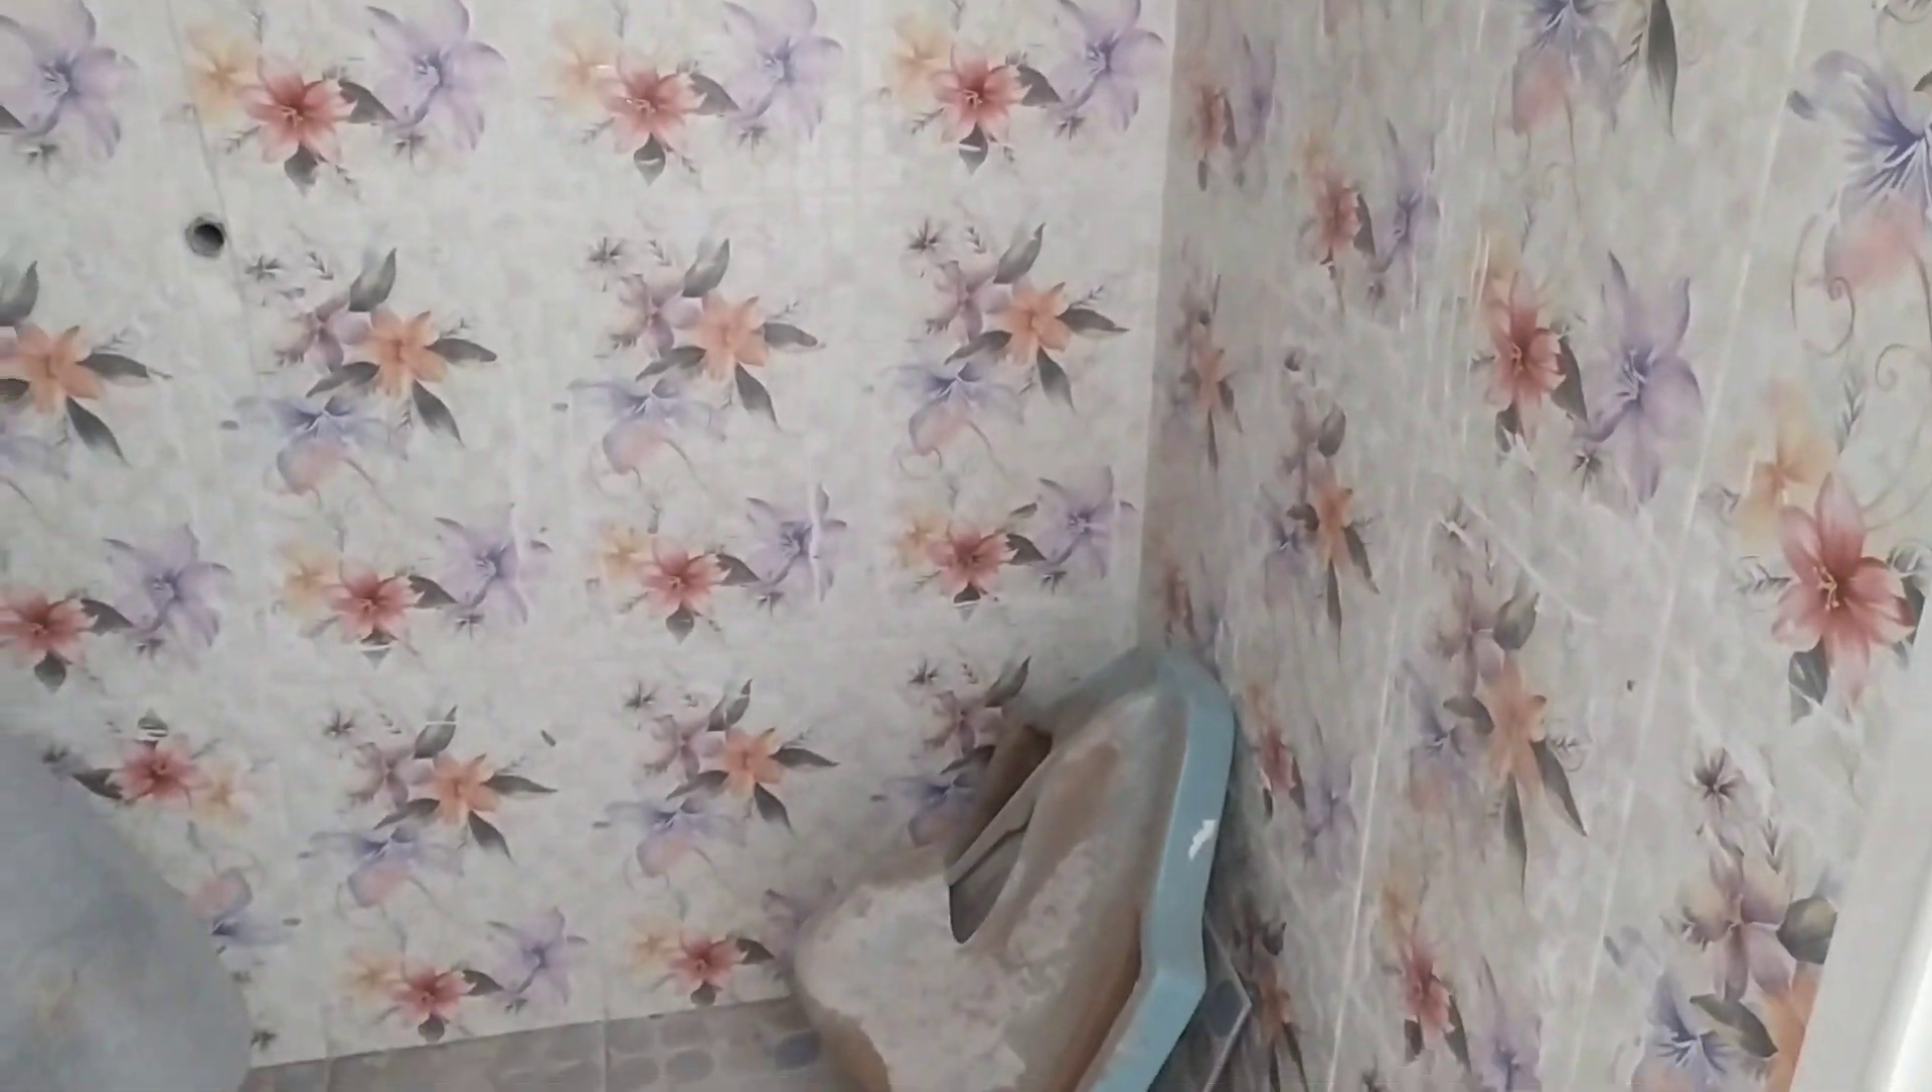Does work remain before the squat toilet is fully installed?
Yes.